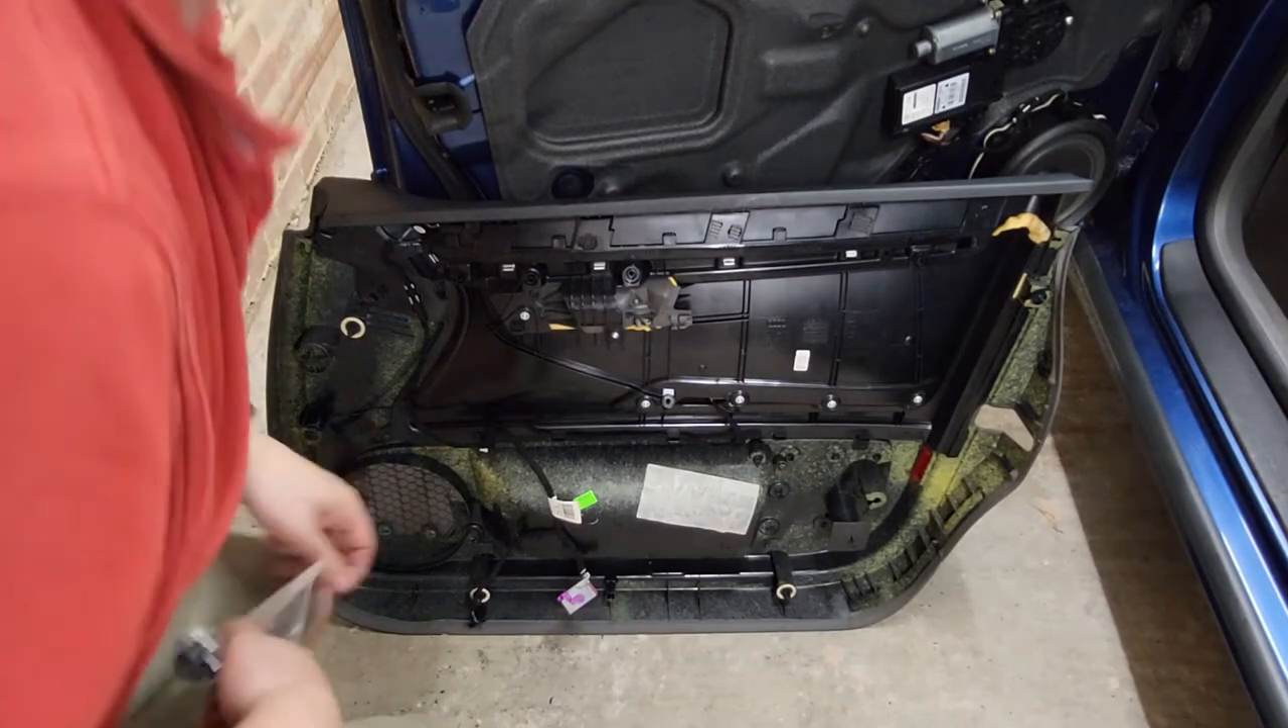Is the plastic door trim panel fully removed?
Yes.